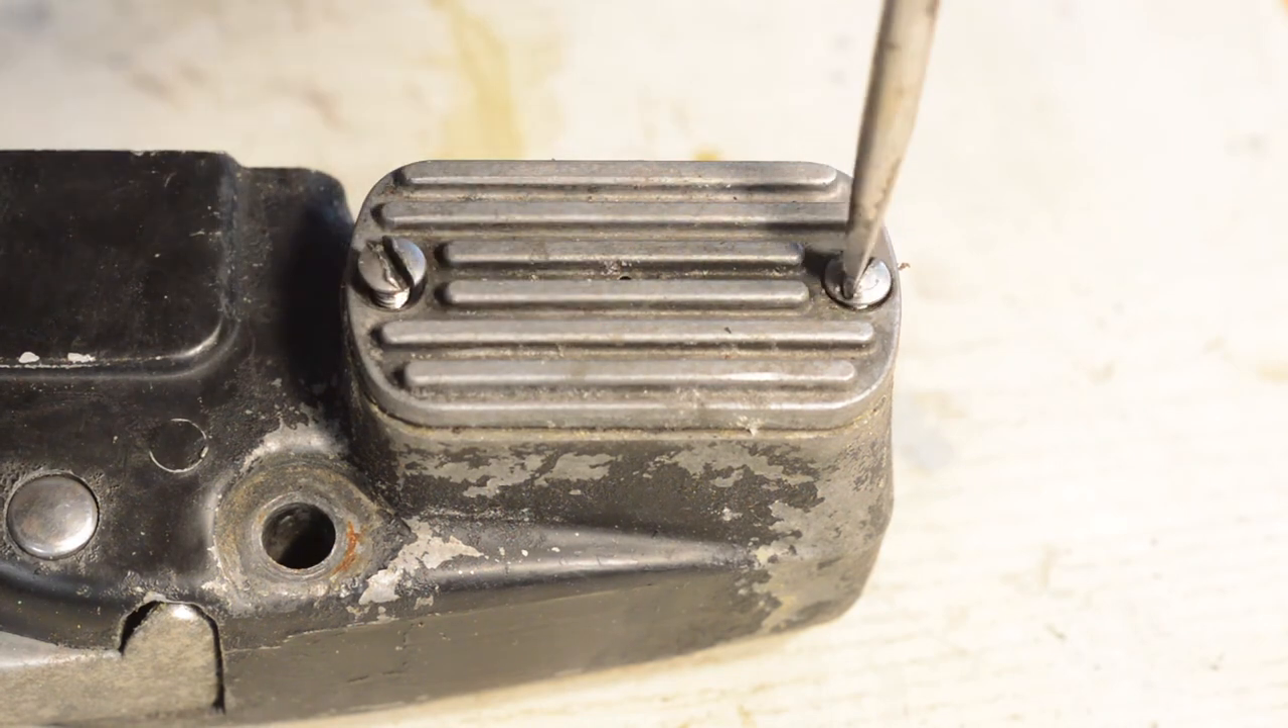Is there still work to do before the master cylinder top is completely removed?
Yes.